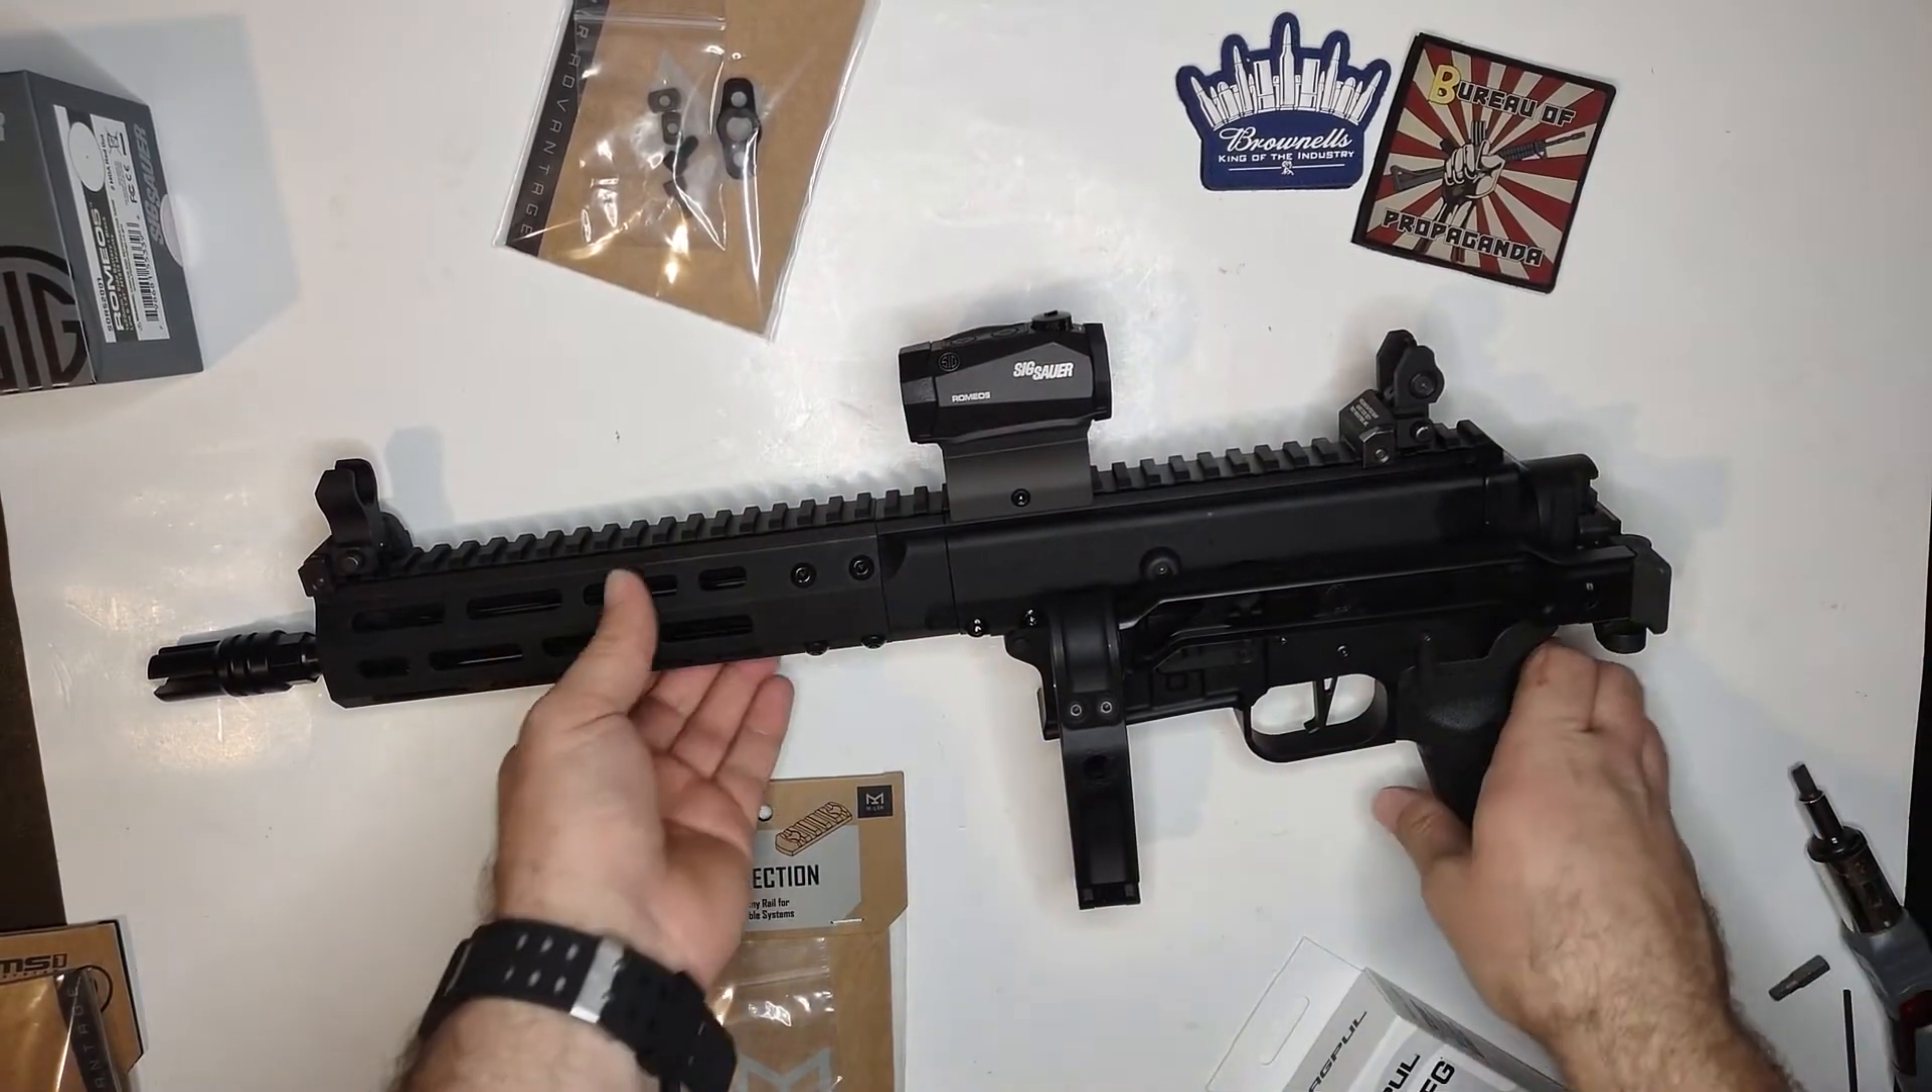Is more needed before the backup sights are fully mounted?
No.